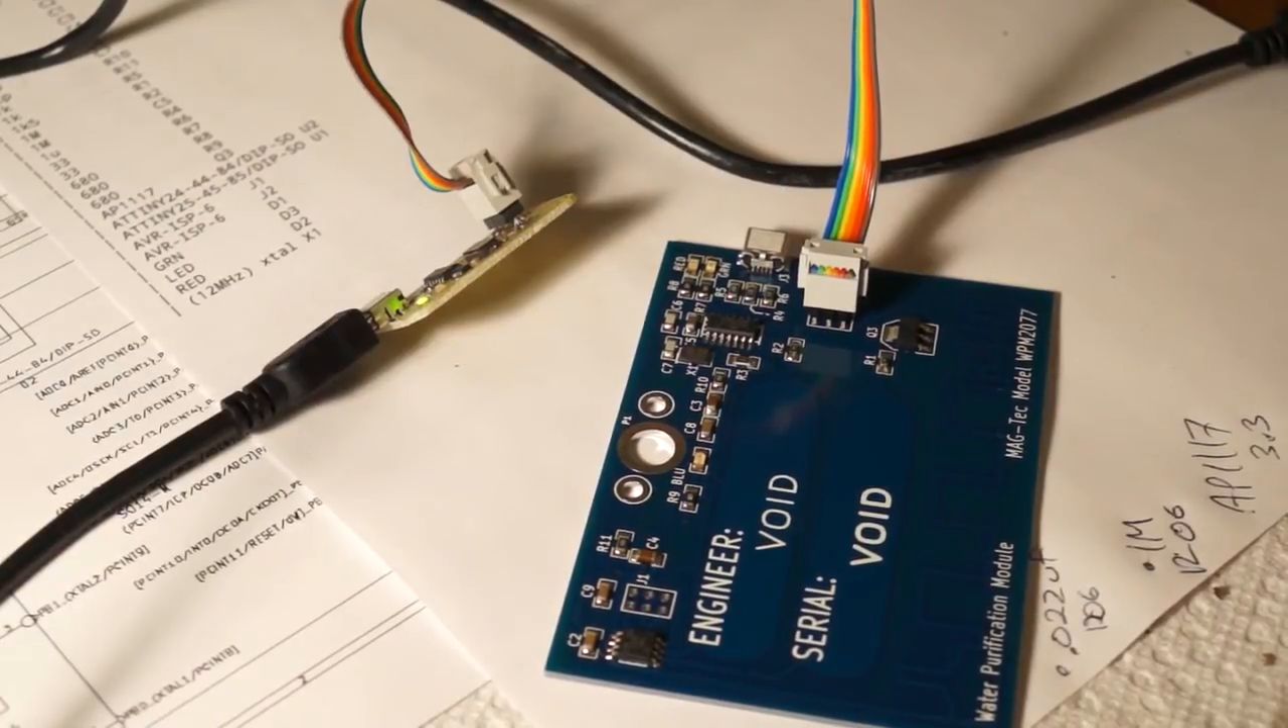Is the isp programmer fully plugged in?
Yes.